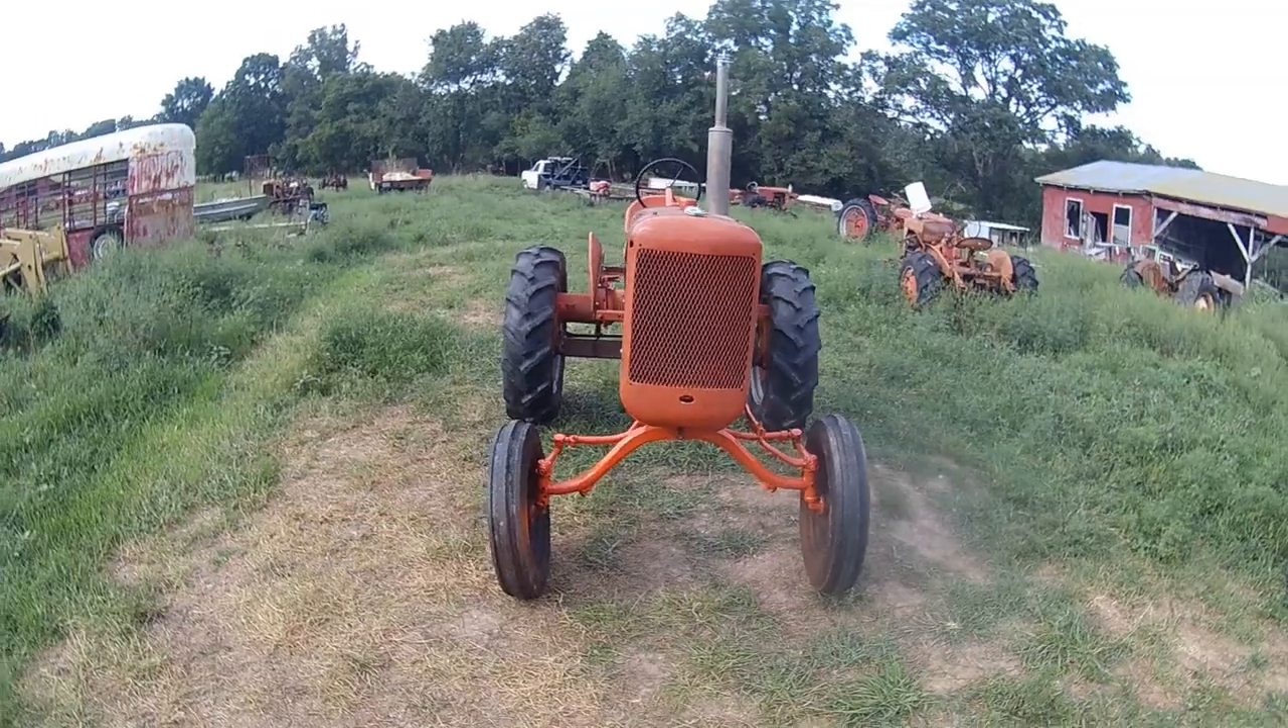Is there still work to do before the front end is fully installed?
No.